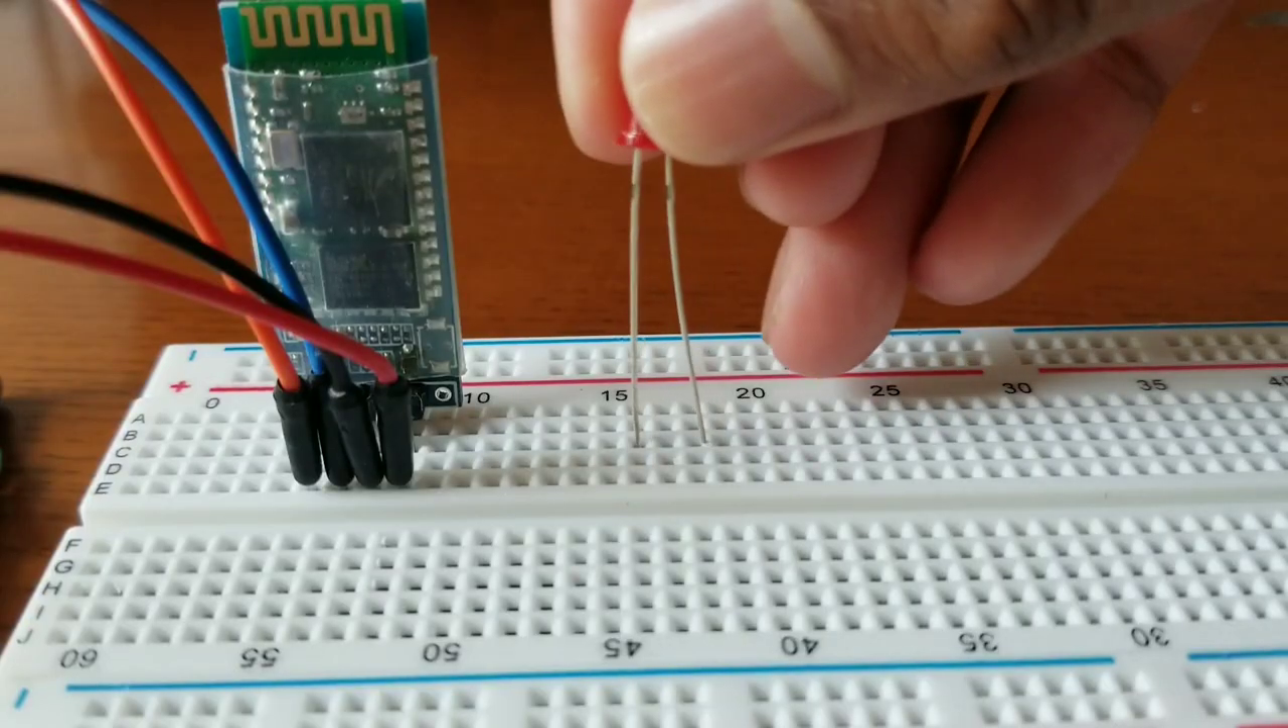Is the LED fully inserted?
No.